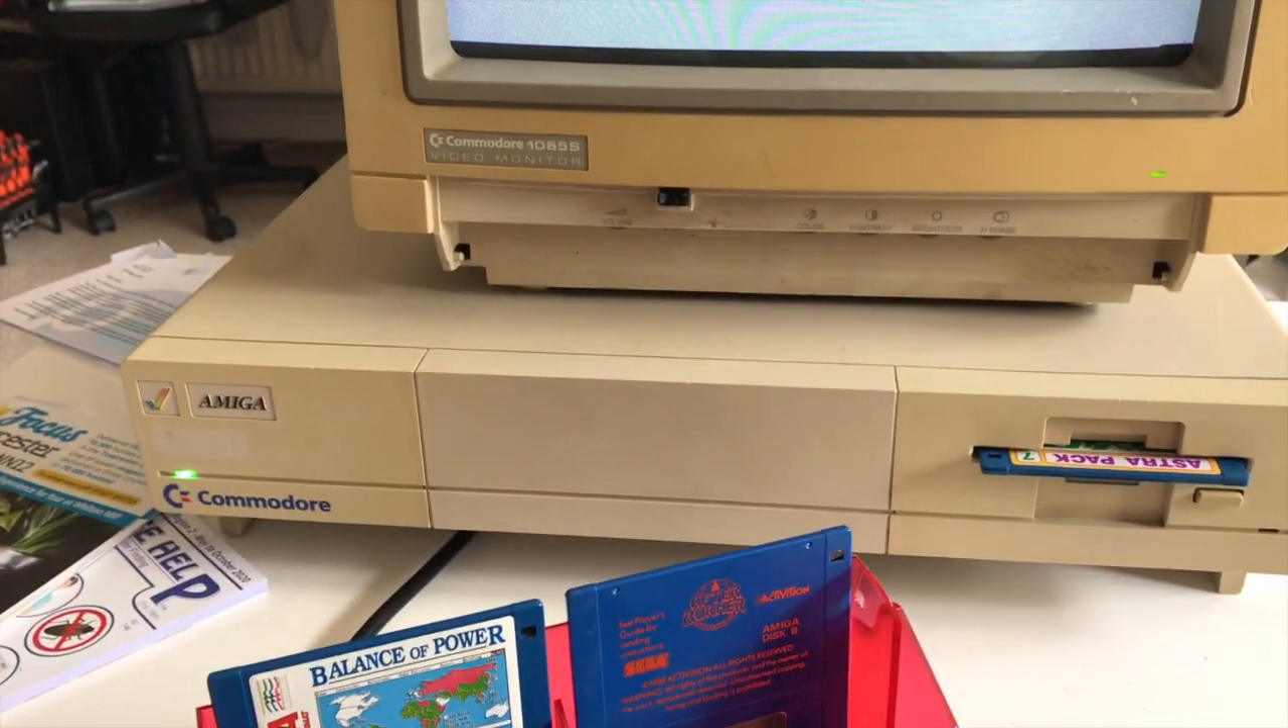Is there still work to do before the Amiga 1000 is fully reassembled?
No.